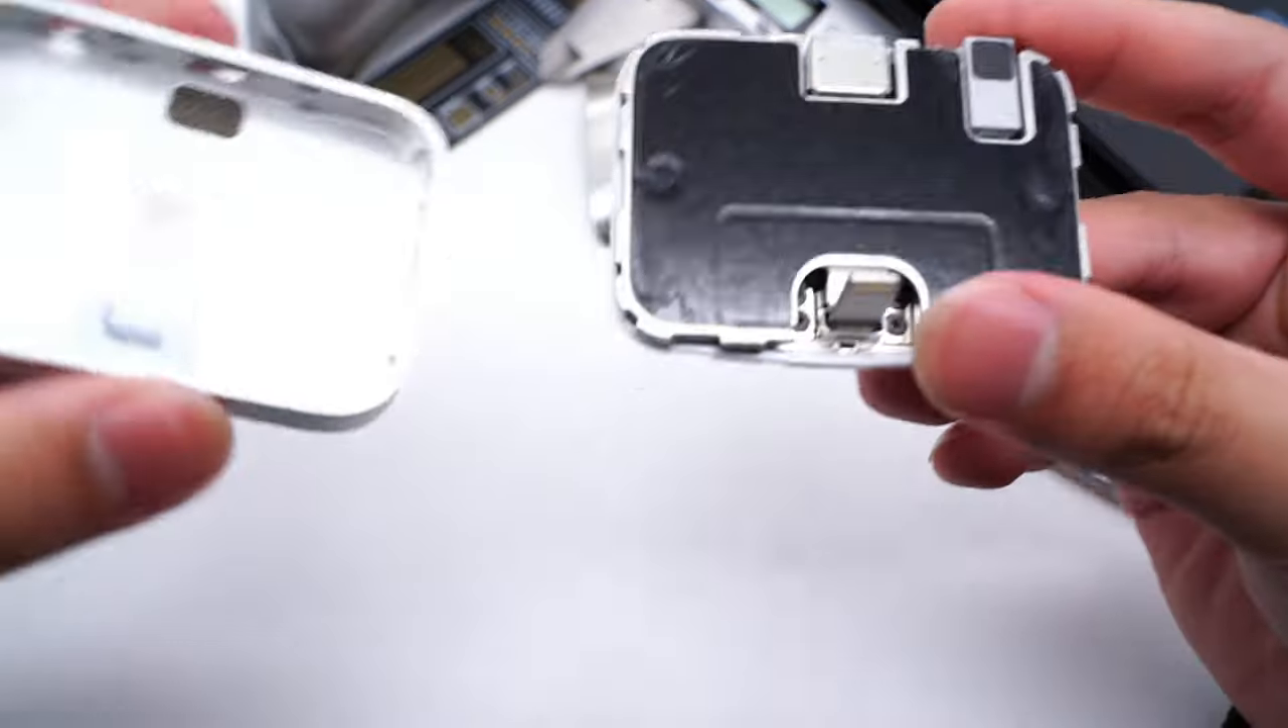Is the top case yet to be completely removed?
No.